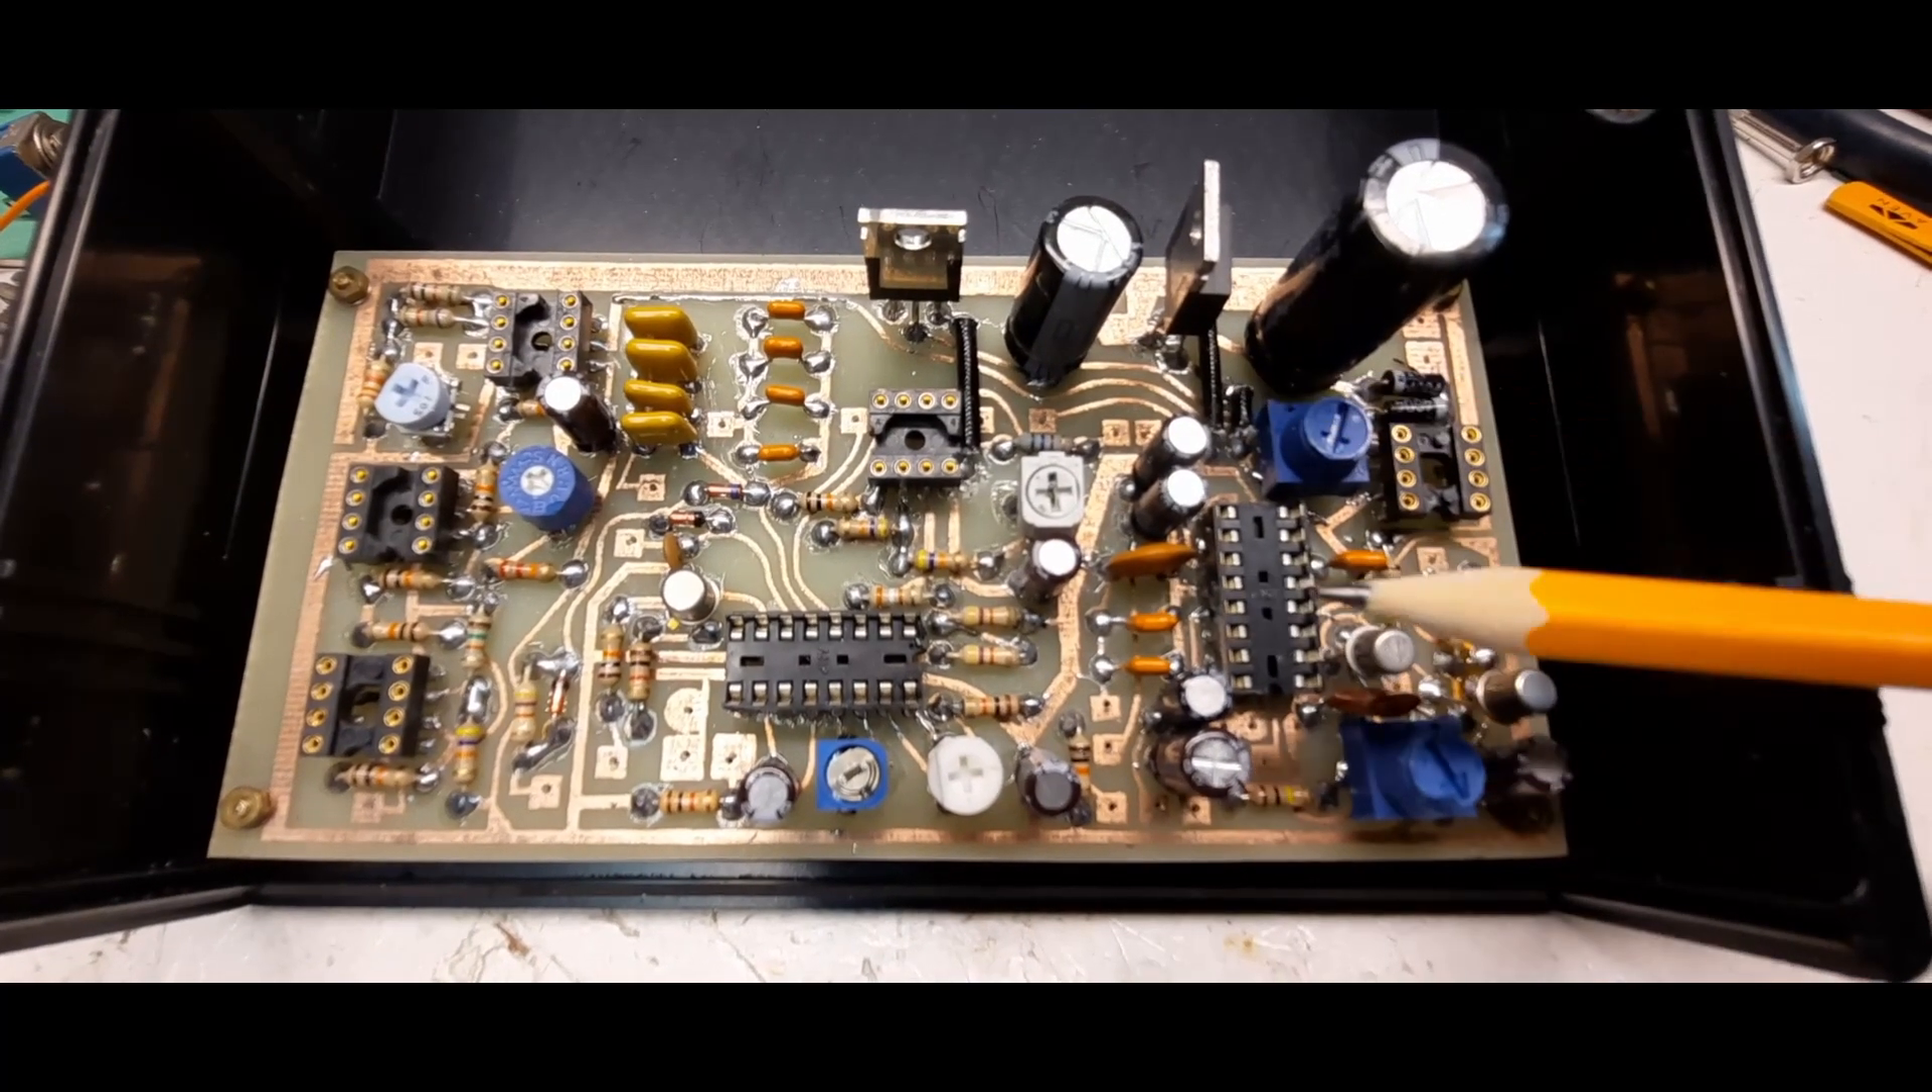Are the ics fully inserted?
No.